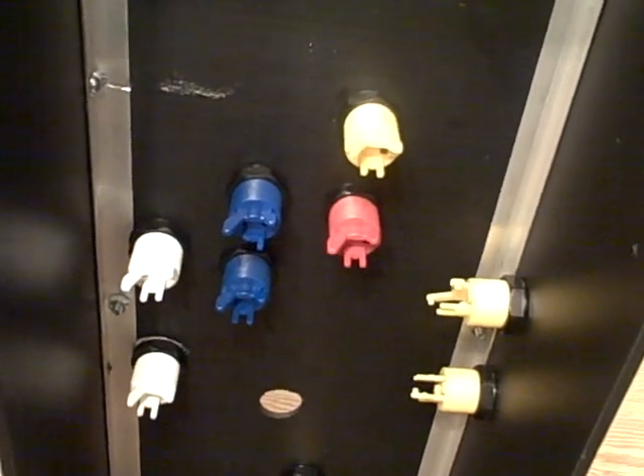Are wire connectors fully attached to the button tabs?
No.